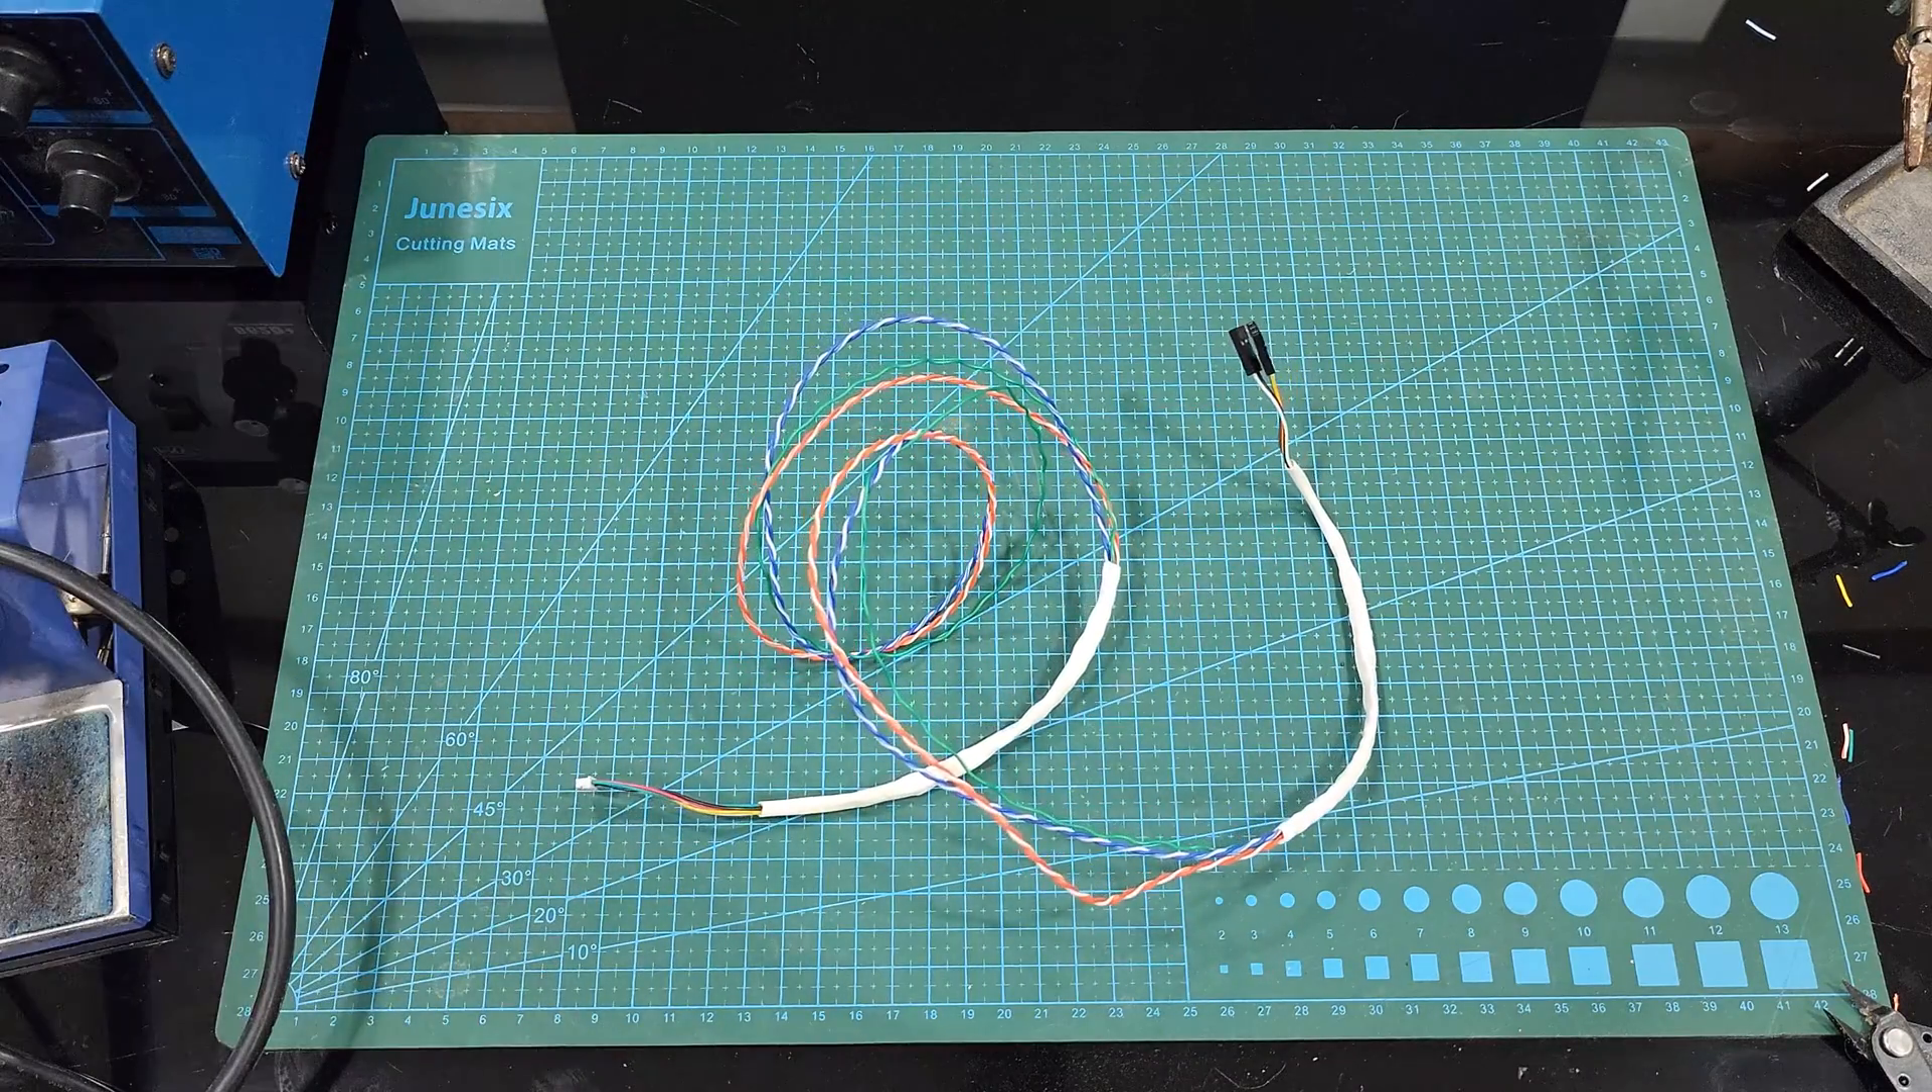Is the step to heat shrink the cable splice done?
Yes.